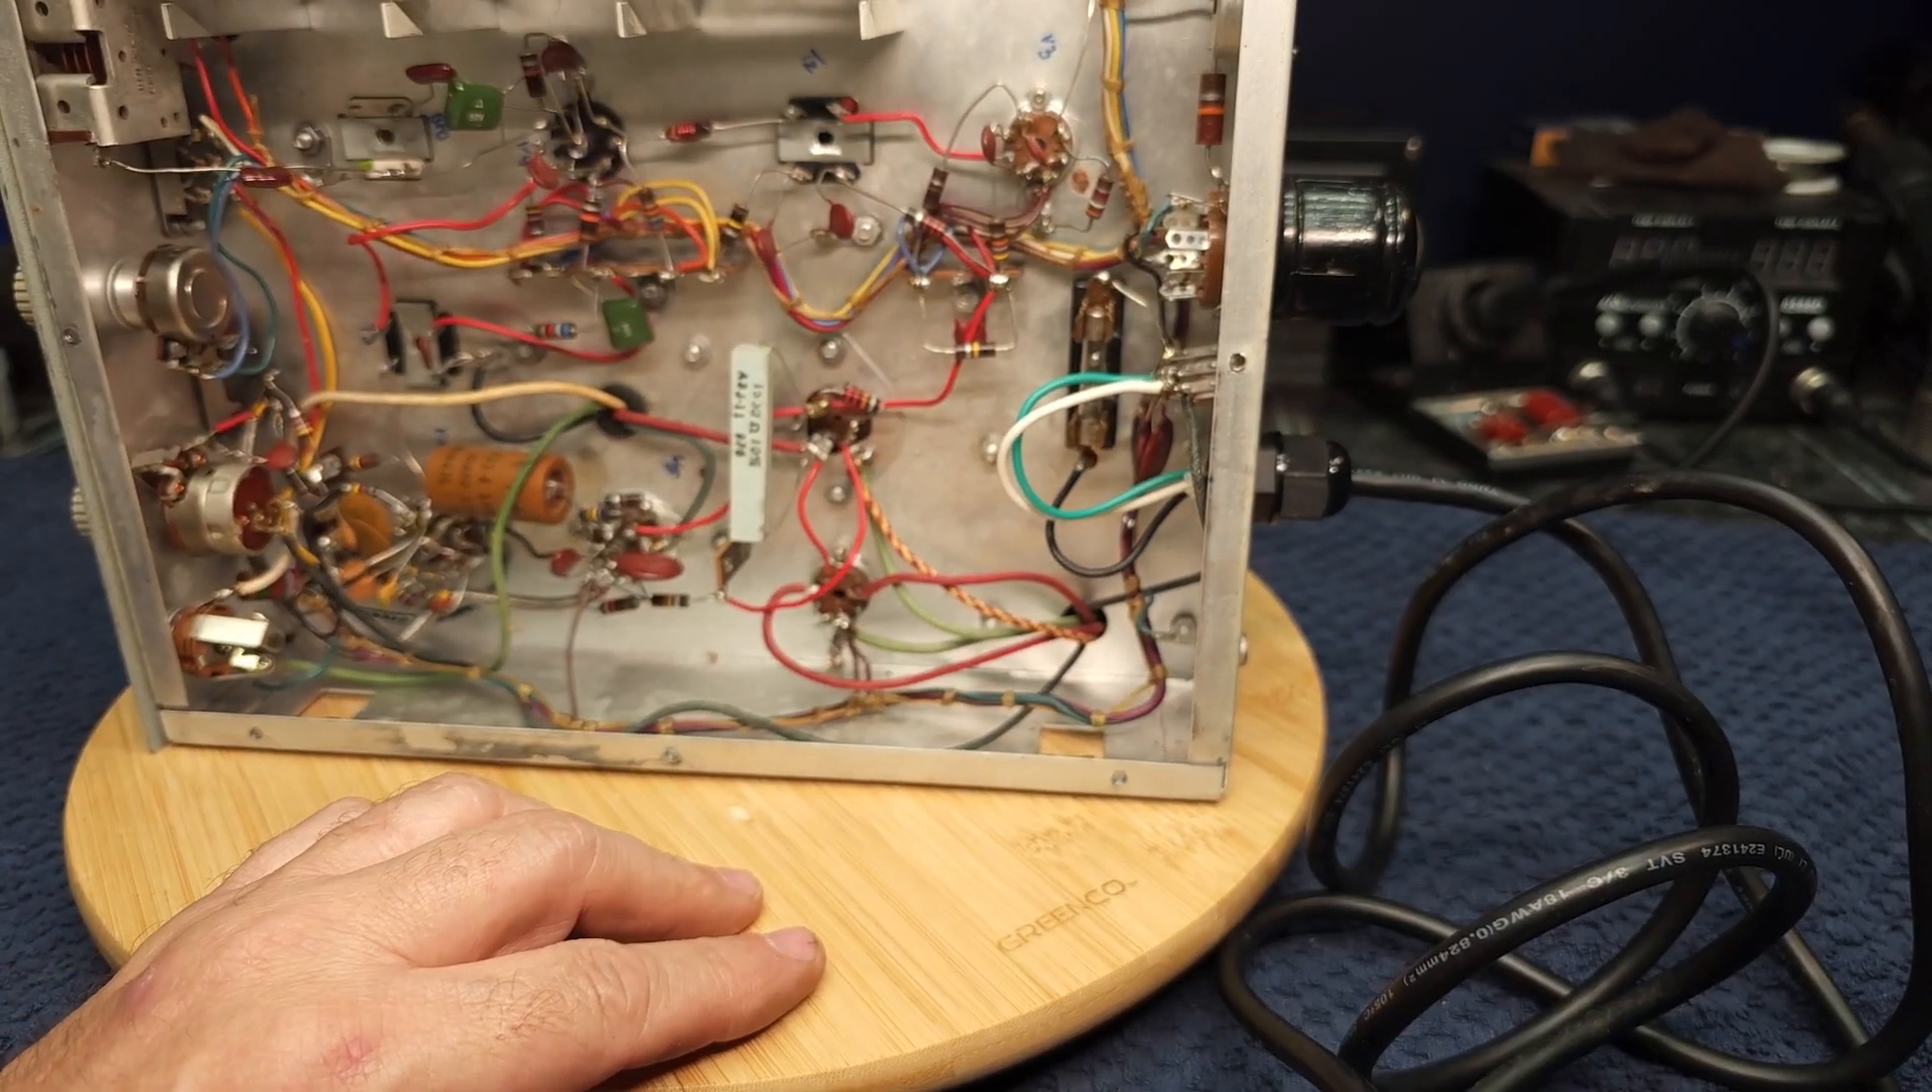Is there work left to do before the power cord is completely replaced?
No.